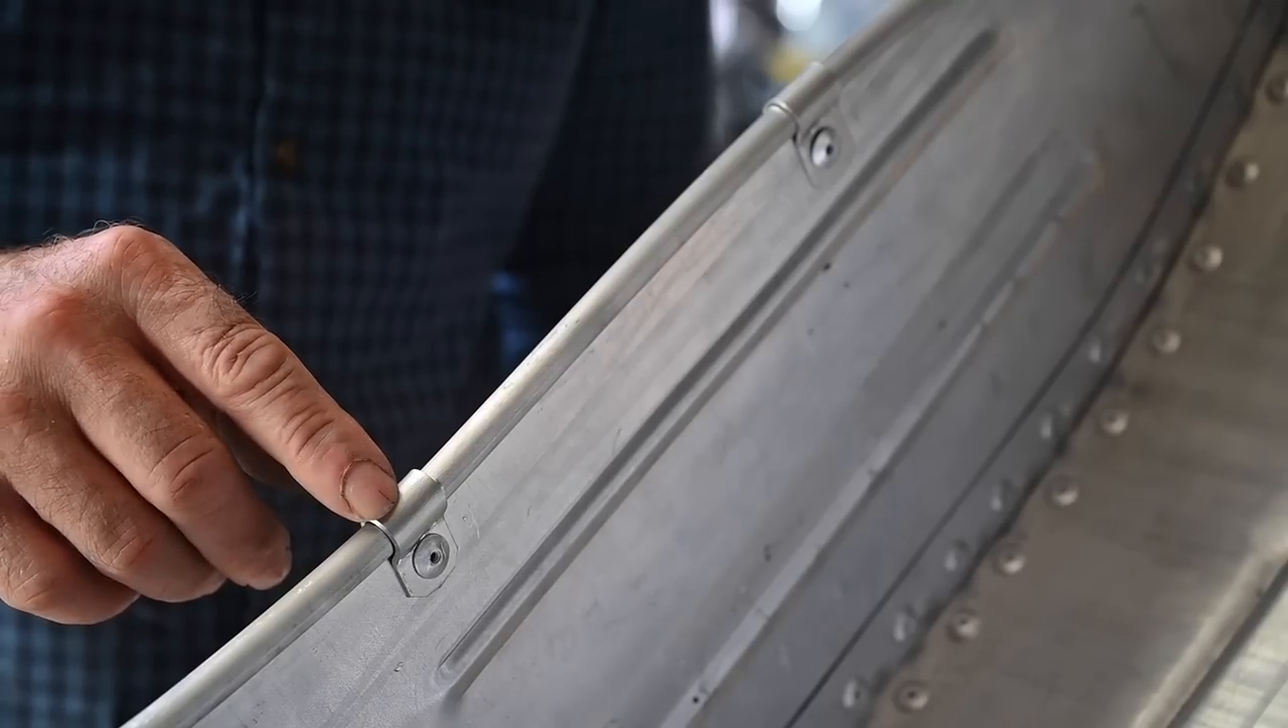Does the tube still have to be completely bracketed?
No.